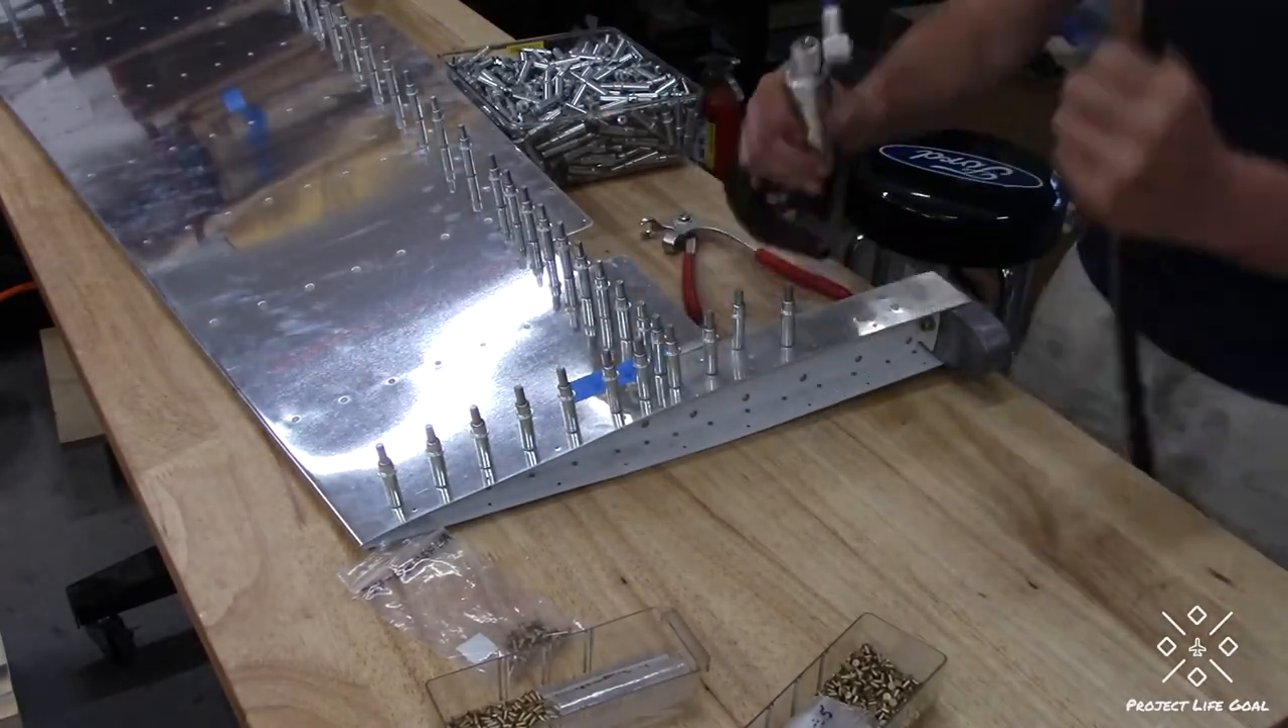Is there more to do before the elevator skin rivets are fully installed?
Yes.